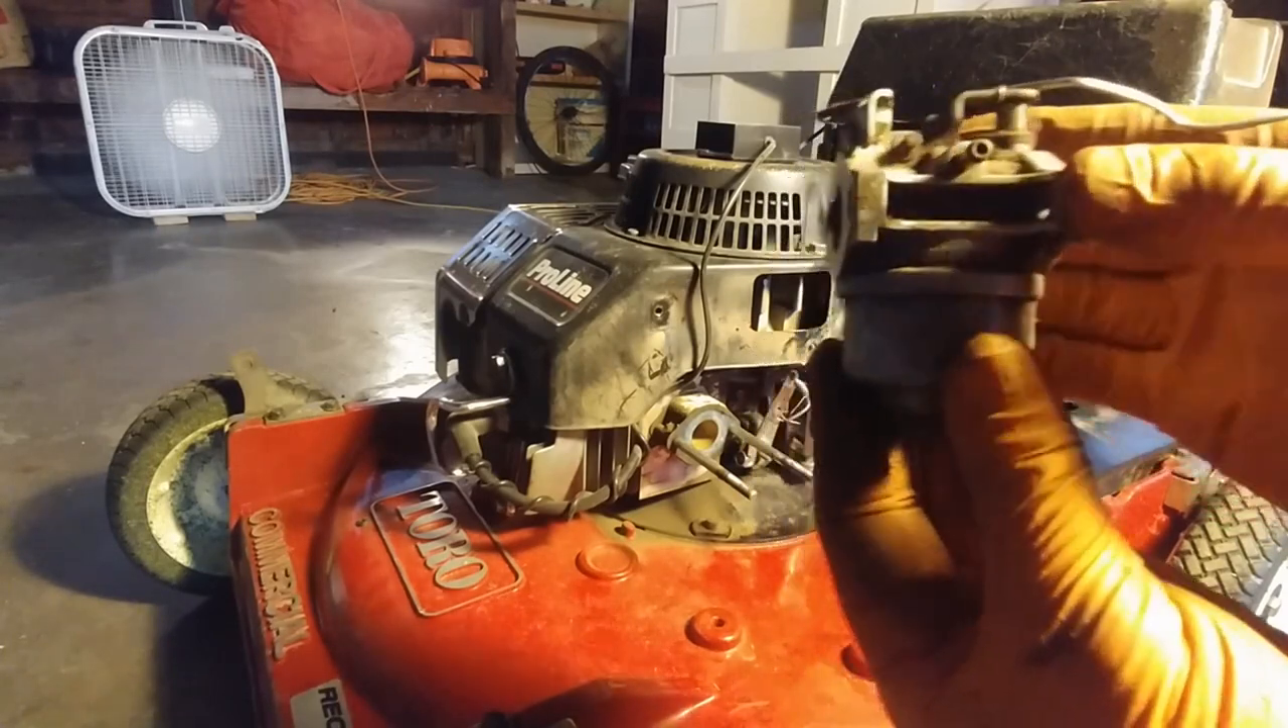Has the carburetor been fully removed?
Yes.